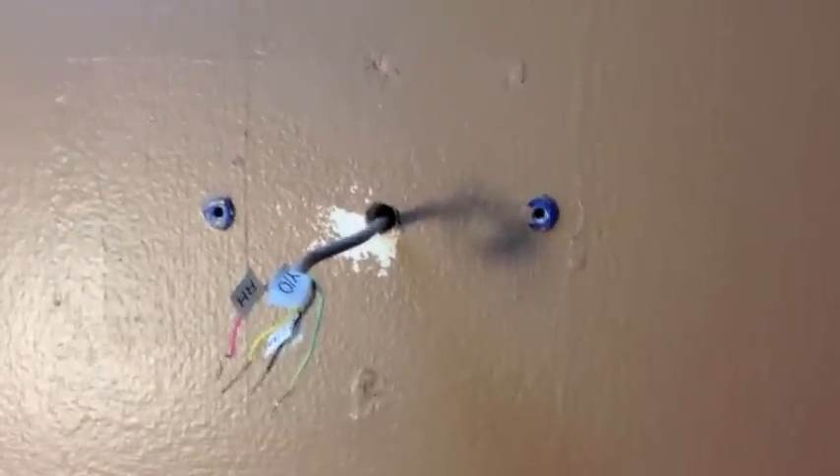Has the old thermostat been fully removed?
Yes.